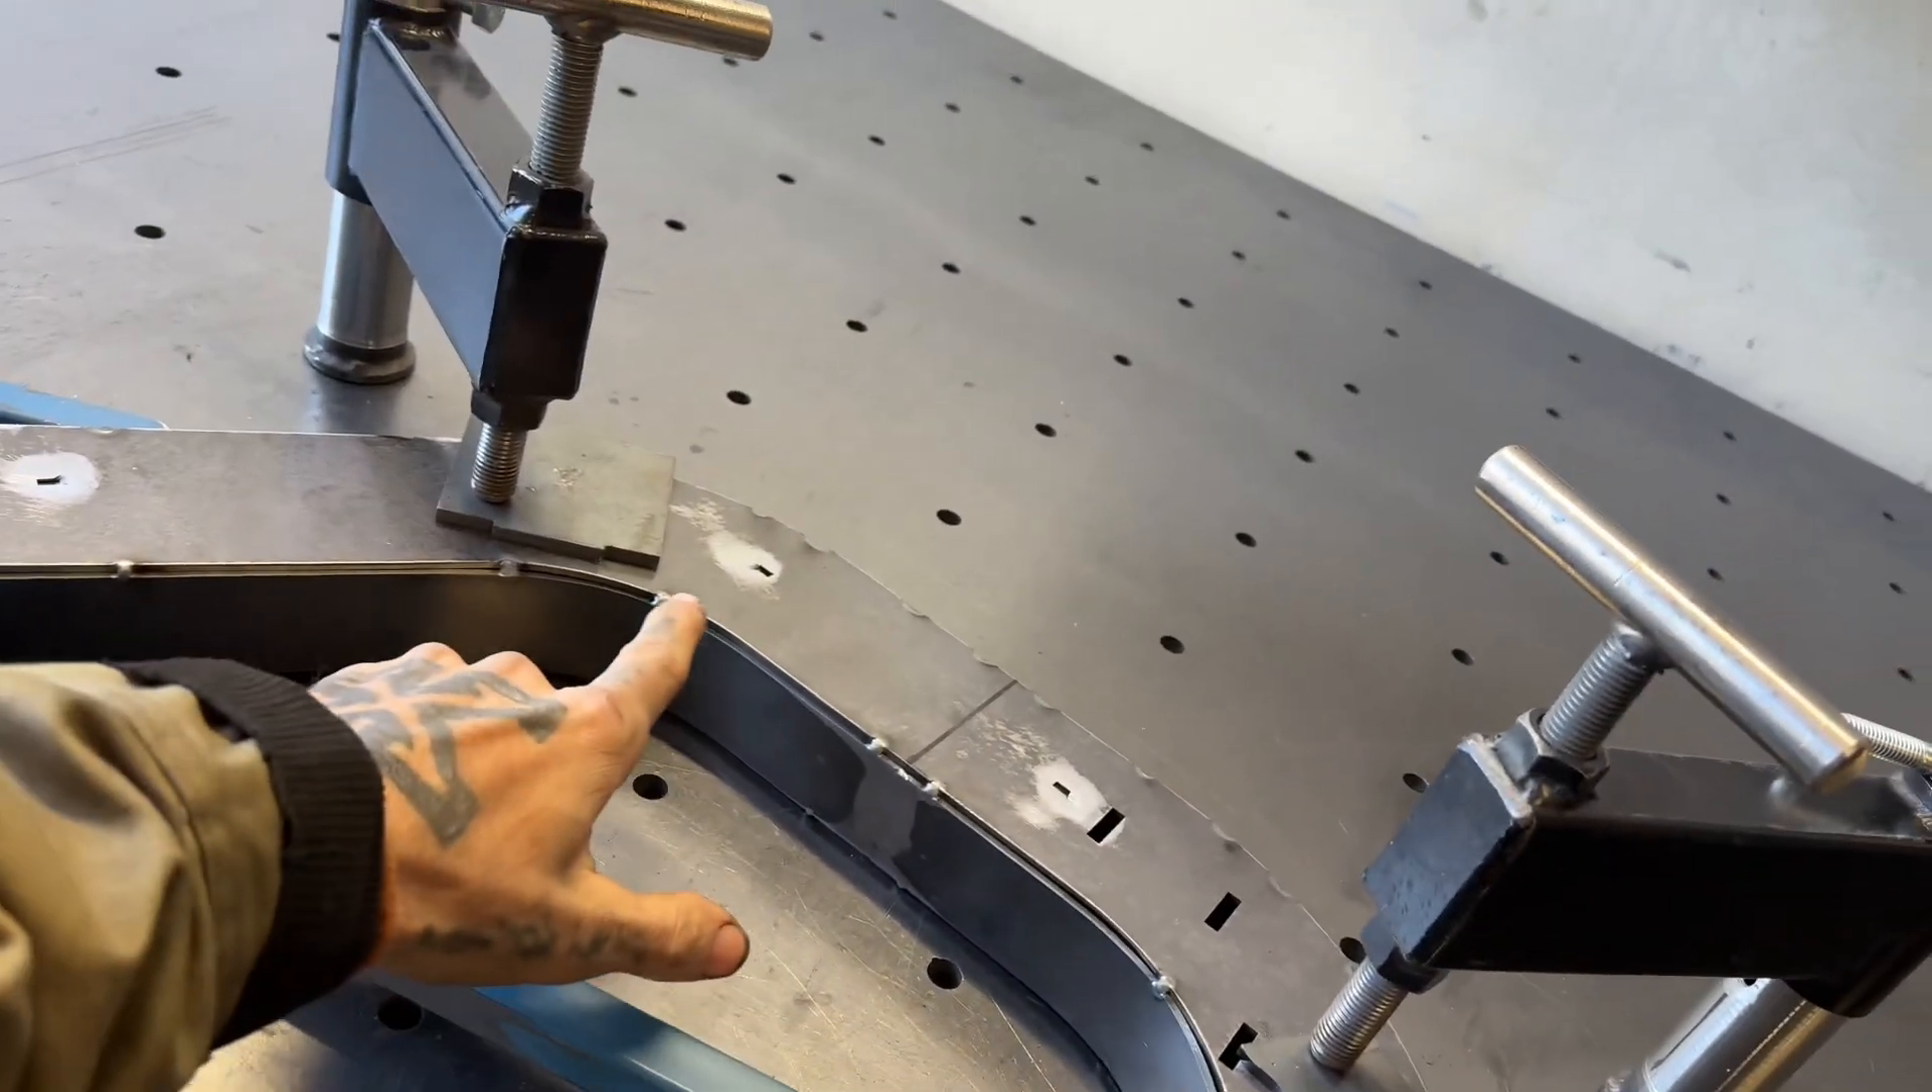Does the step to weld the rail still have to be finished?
Yes.